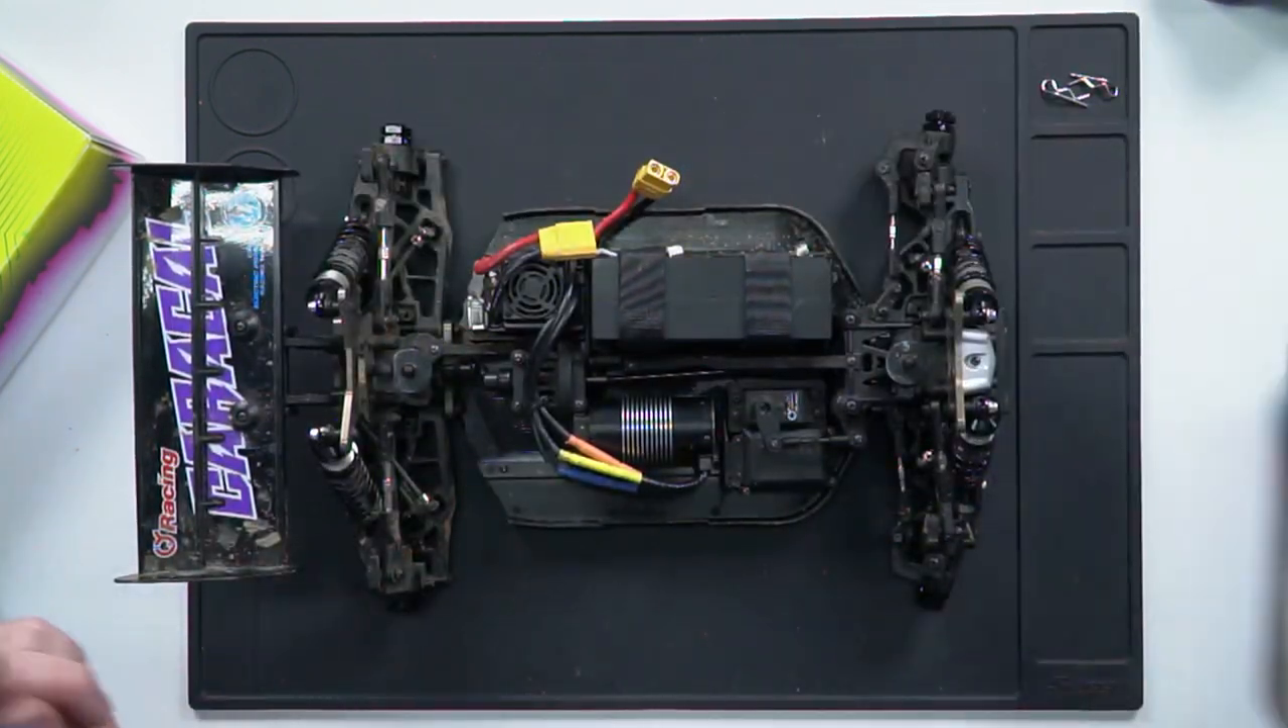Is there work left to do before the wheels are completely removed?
No.